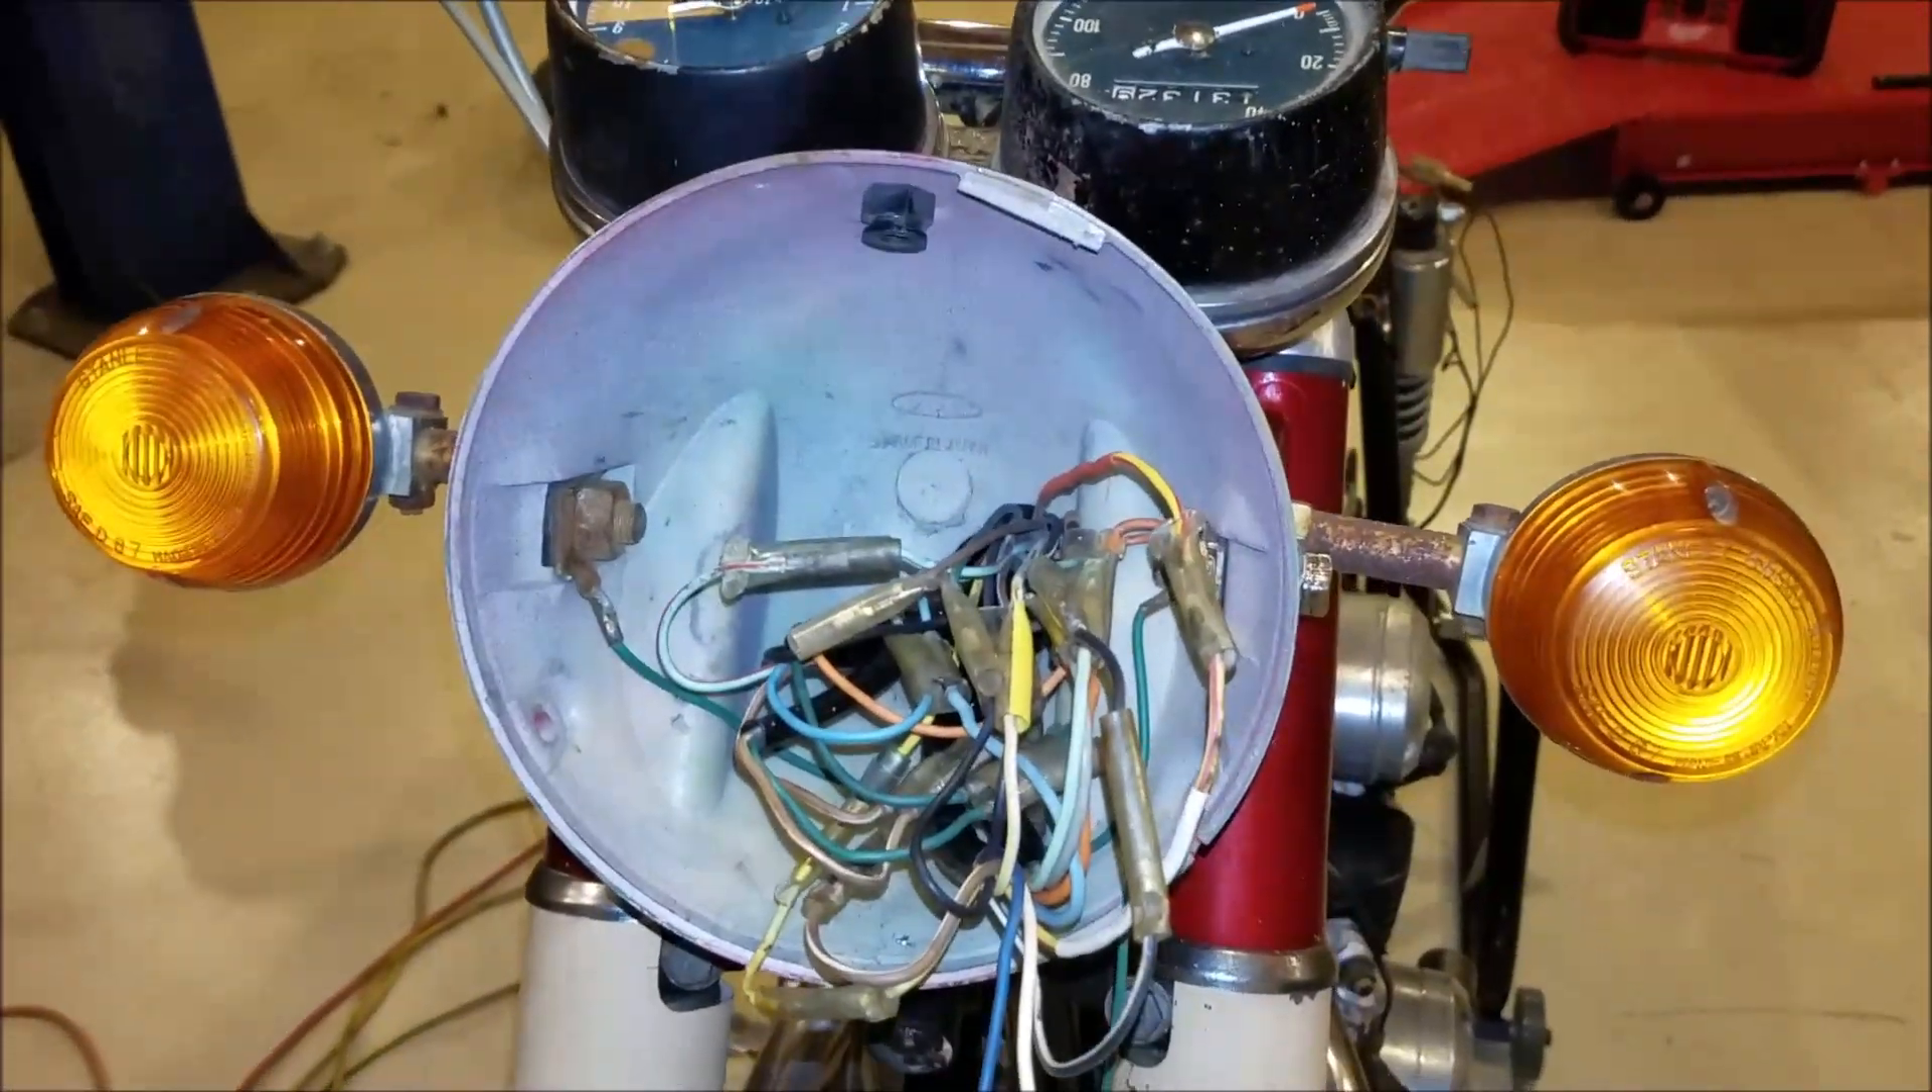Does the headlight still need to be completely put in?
Yes.